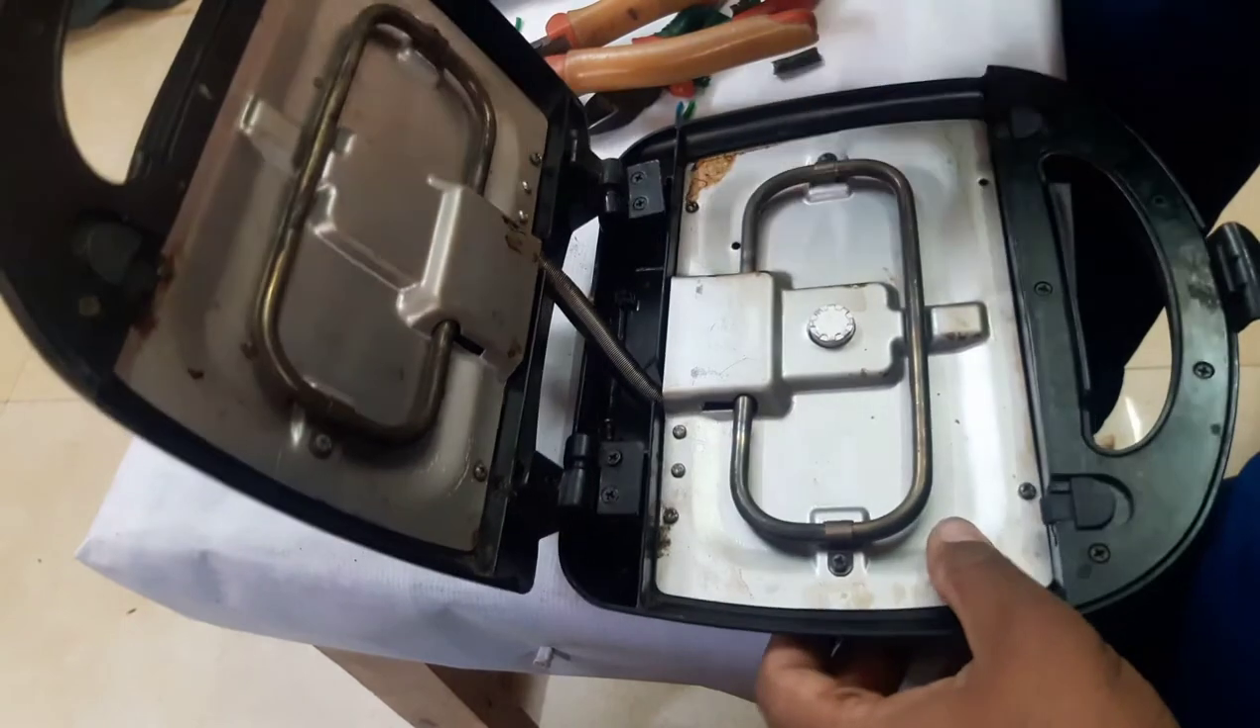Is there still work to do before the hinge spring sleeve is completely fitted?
No.